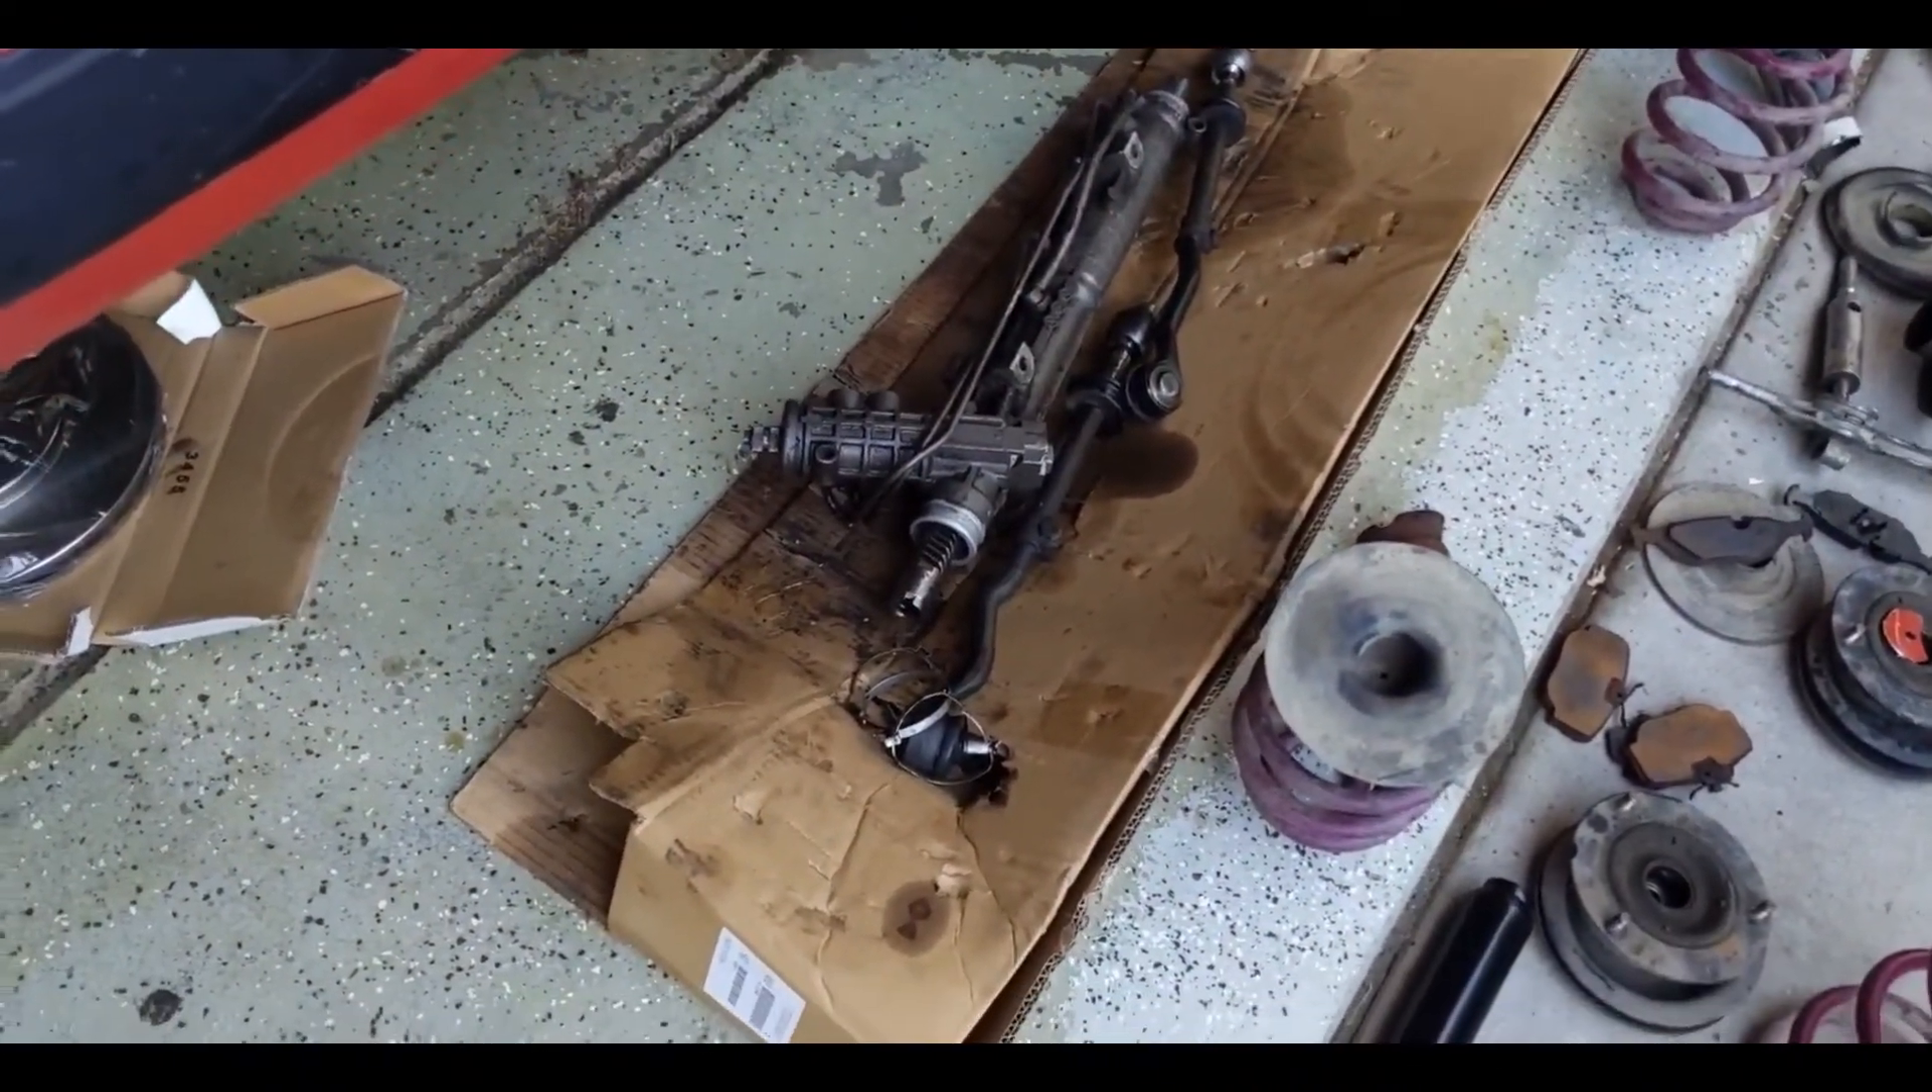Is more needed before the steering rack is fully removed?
No.